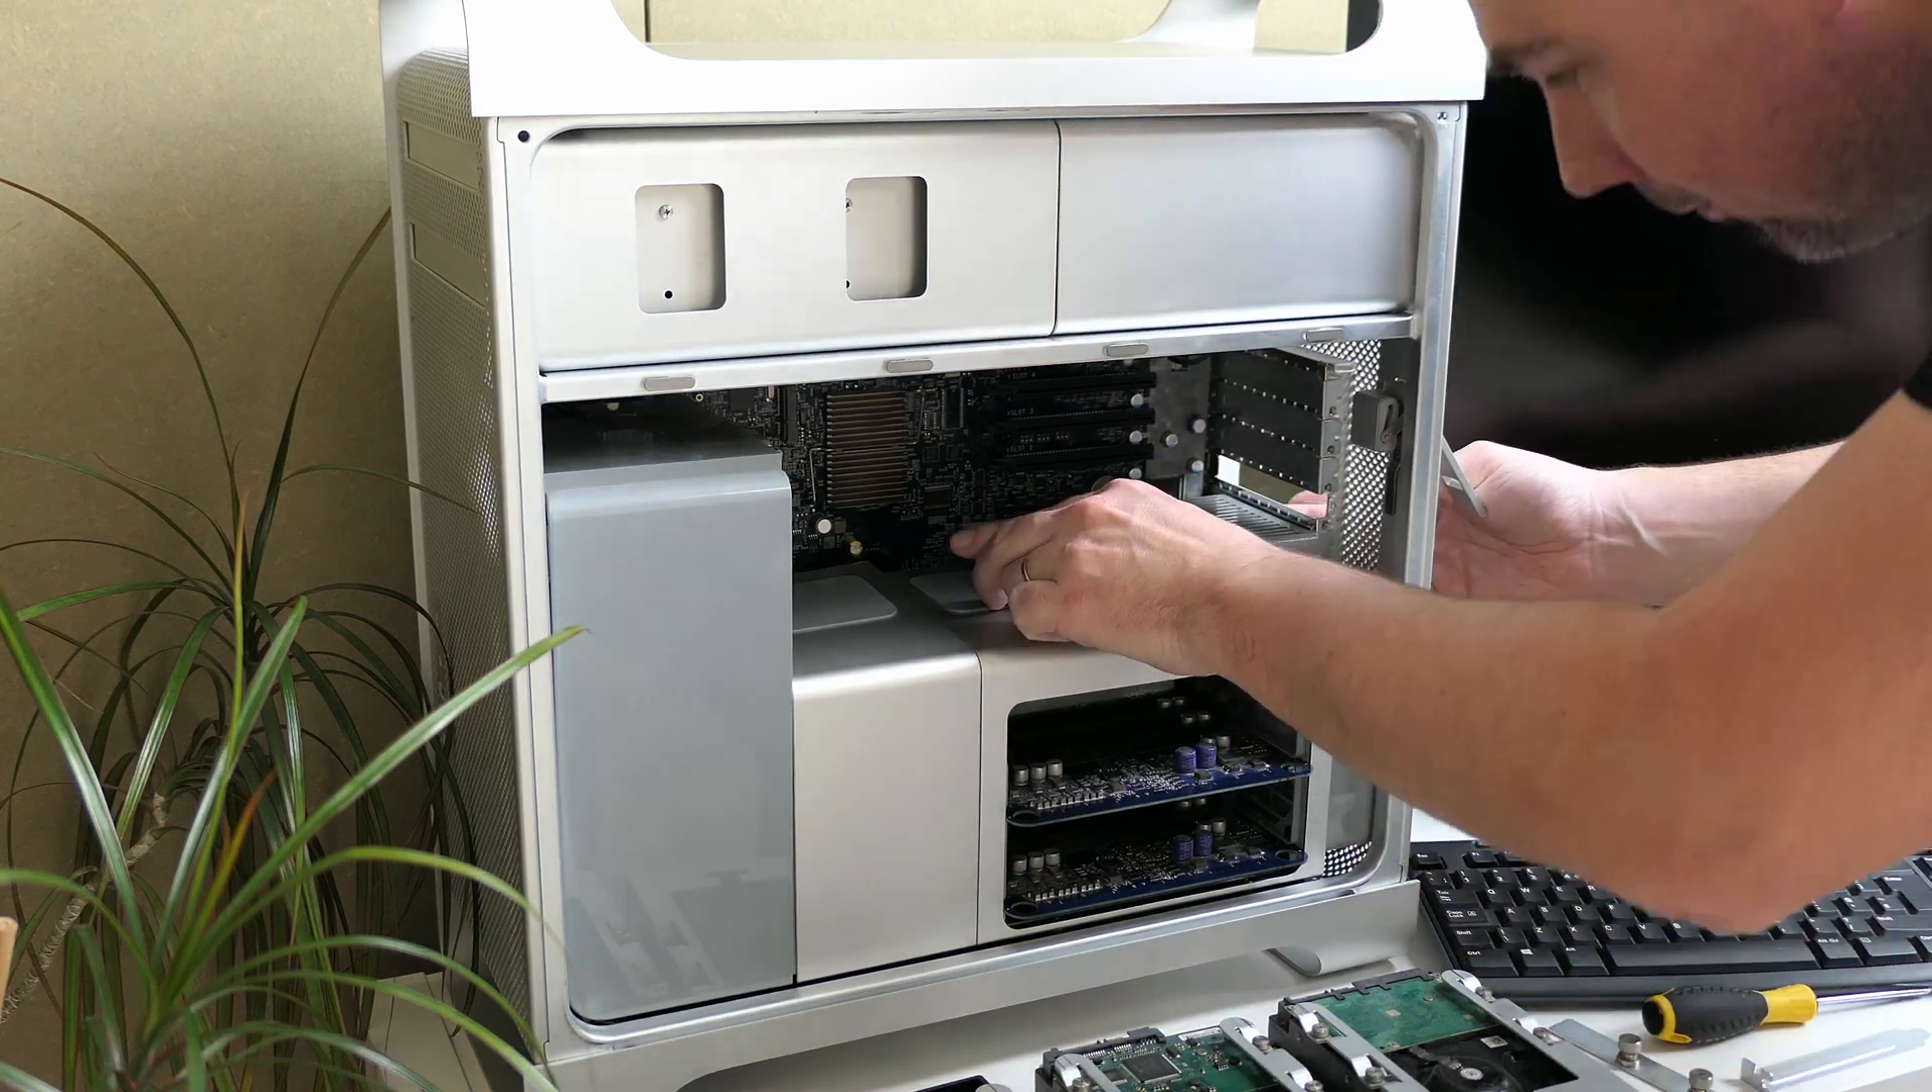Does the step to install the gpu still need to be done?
Yes.